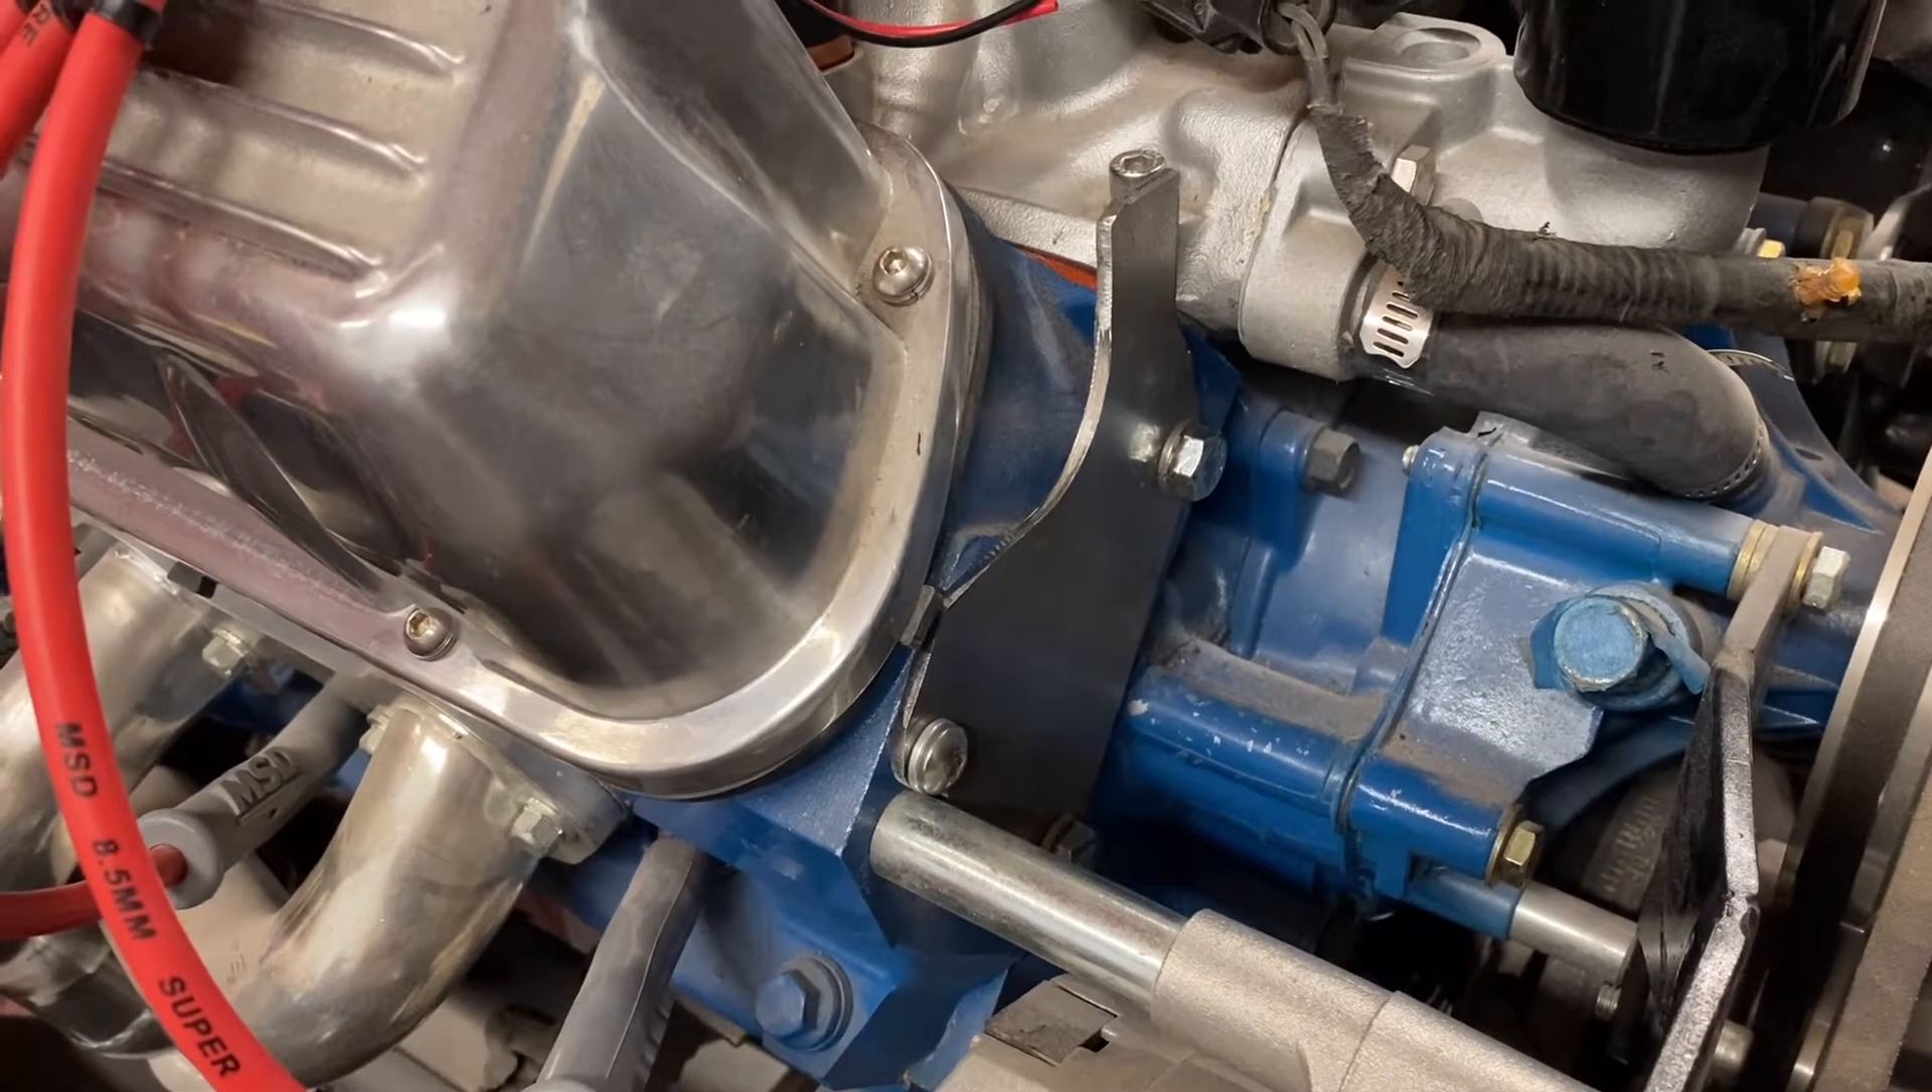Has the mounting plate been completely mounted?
Yes.